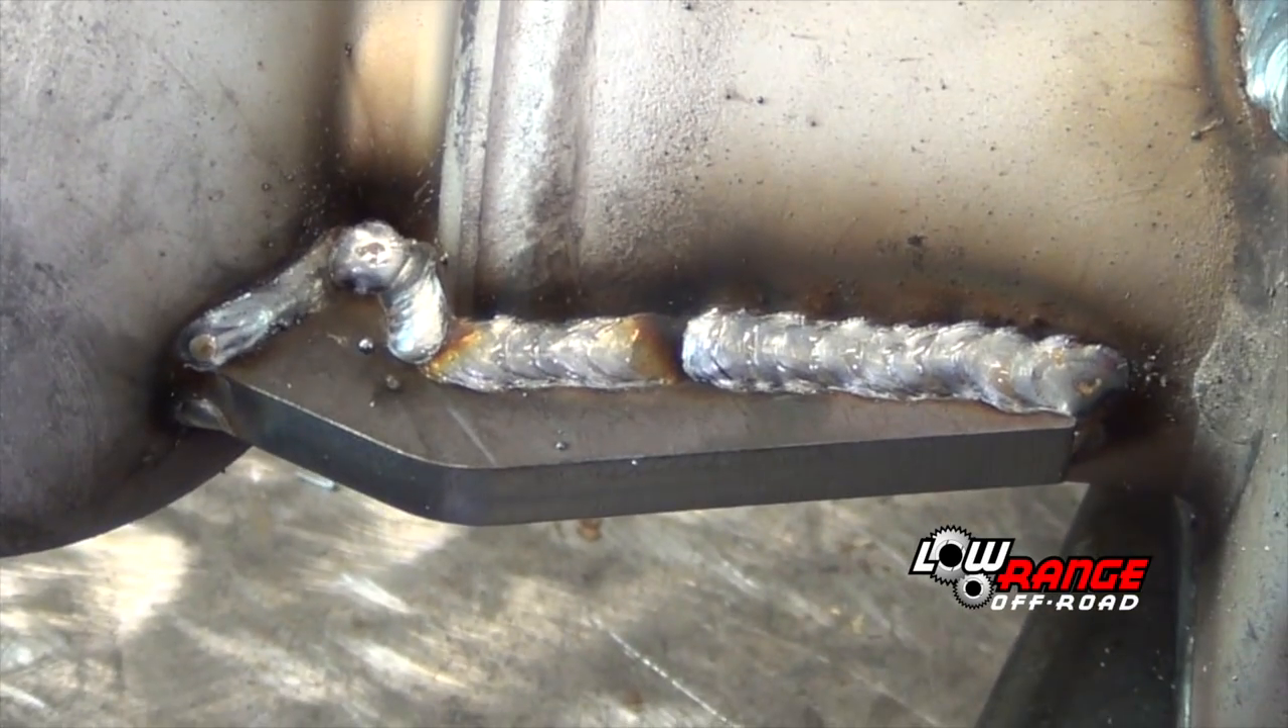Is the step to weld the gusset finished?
Yes.